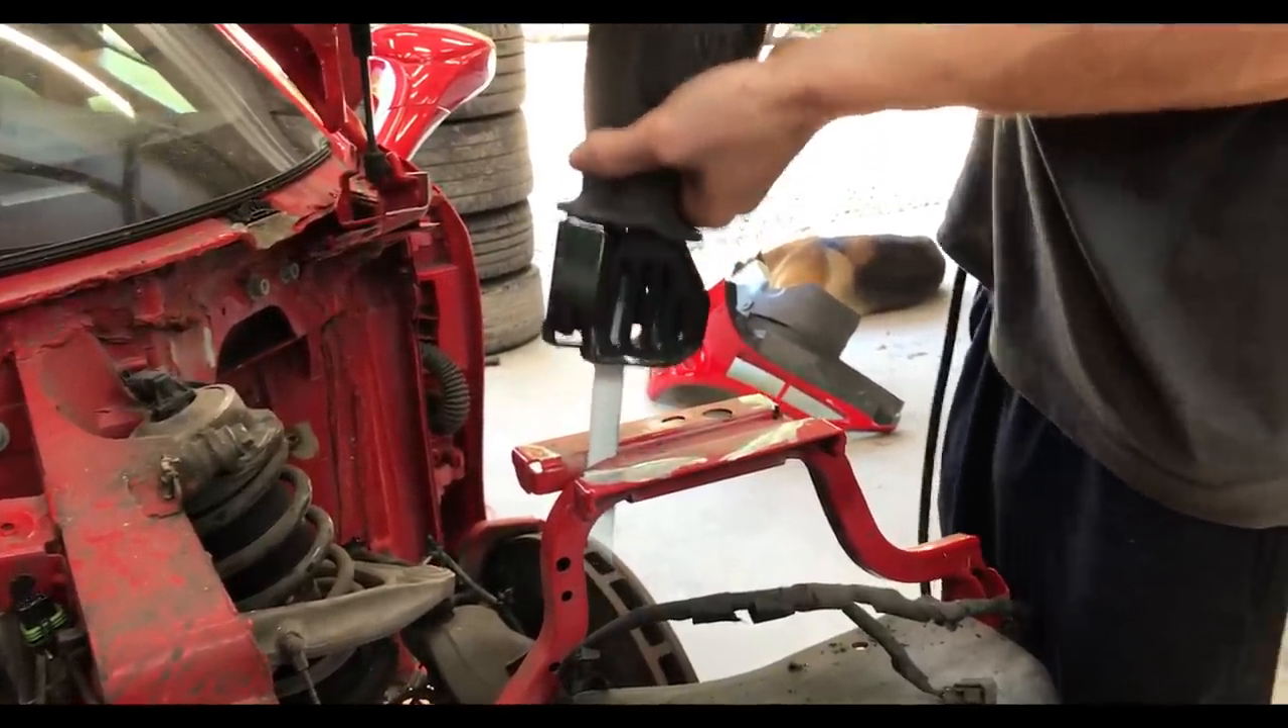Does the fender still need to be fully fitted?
Yes.